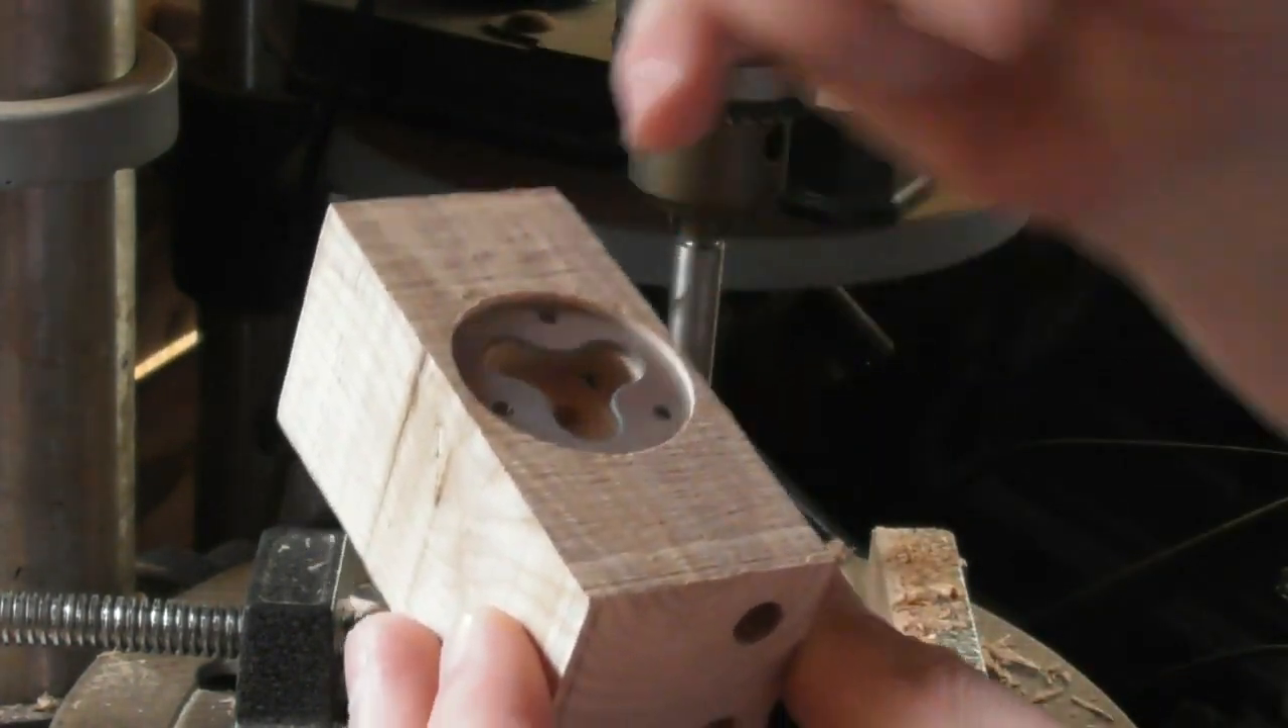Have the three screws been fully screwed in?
No.